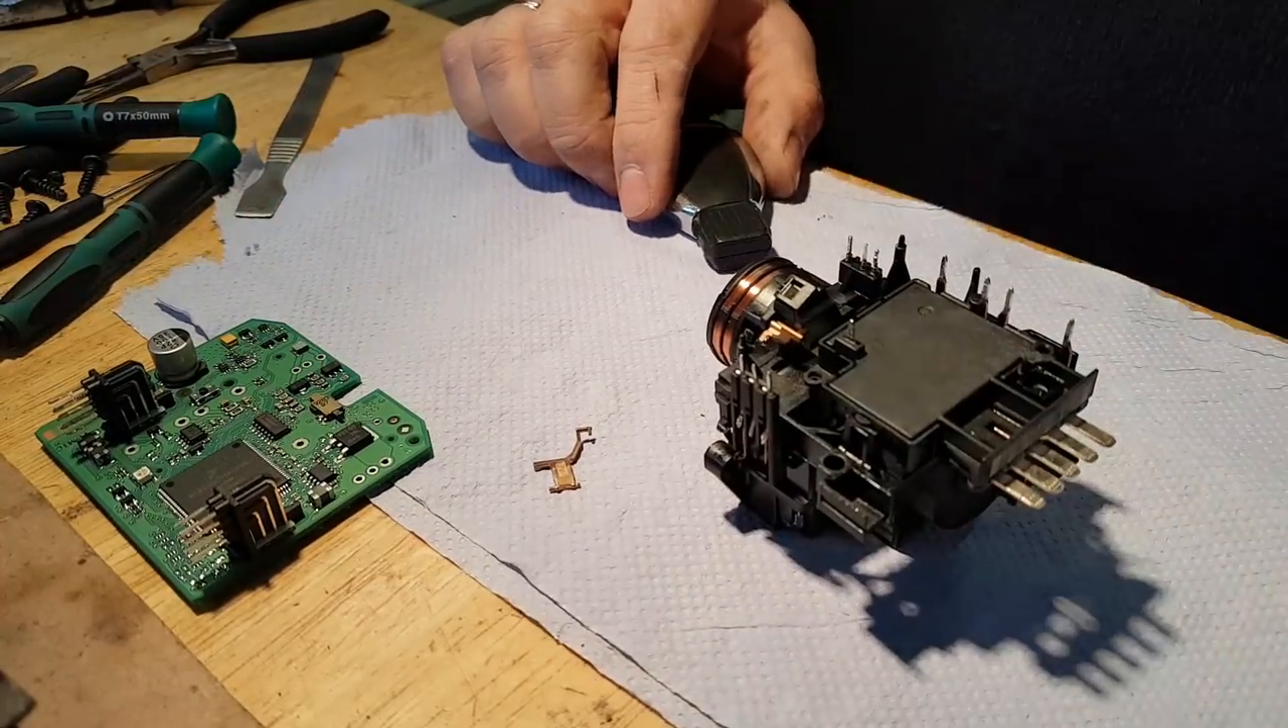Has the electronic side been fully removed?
Yes.